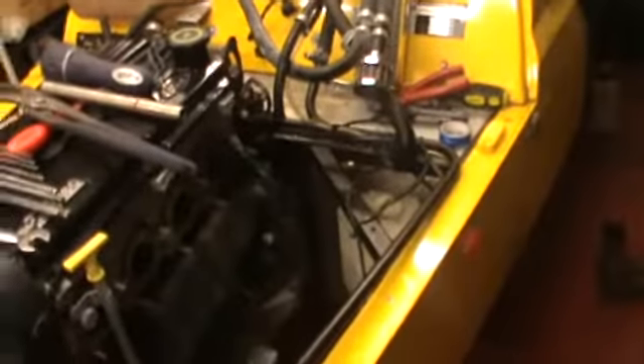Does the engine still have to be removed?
Yes.